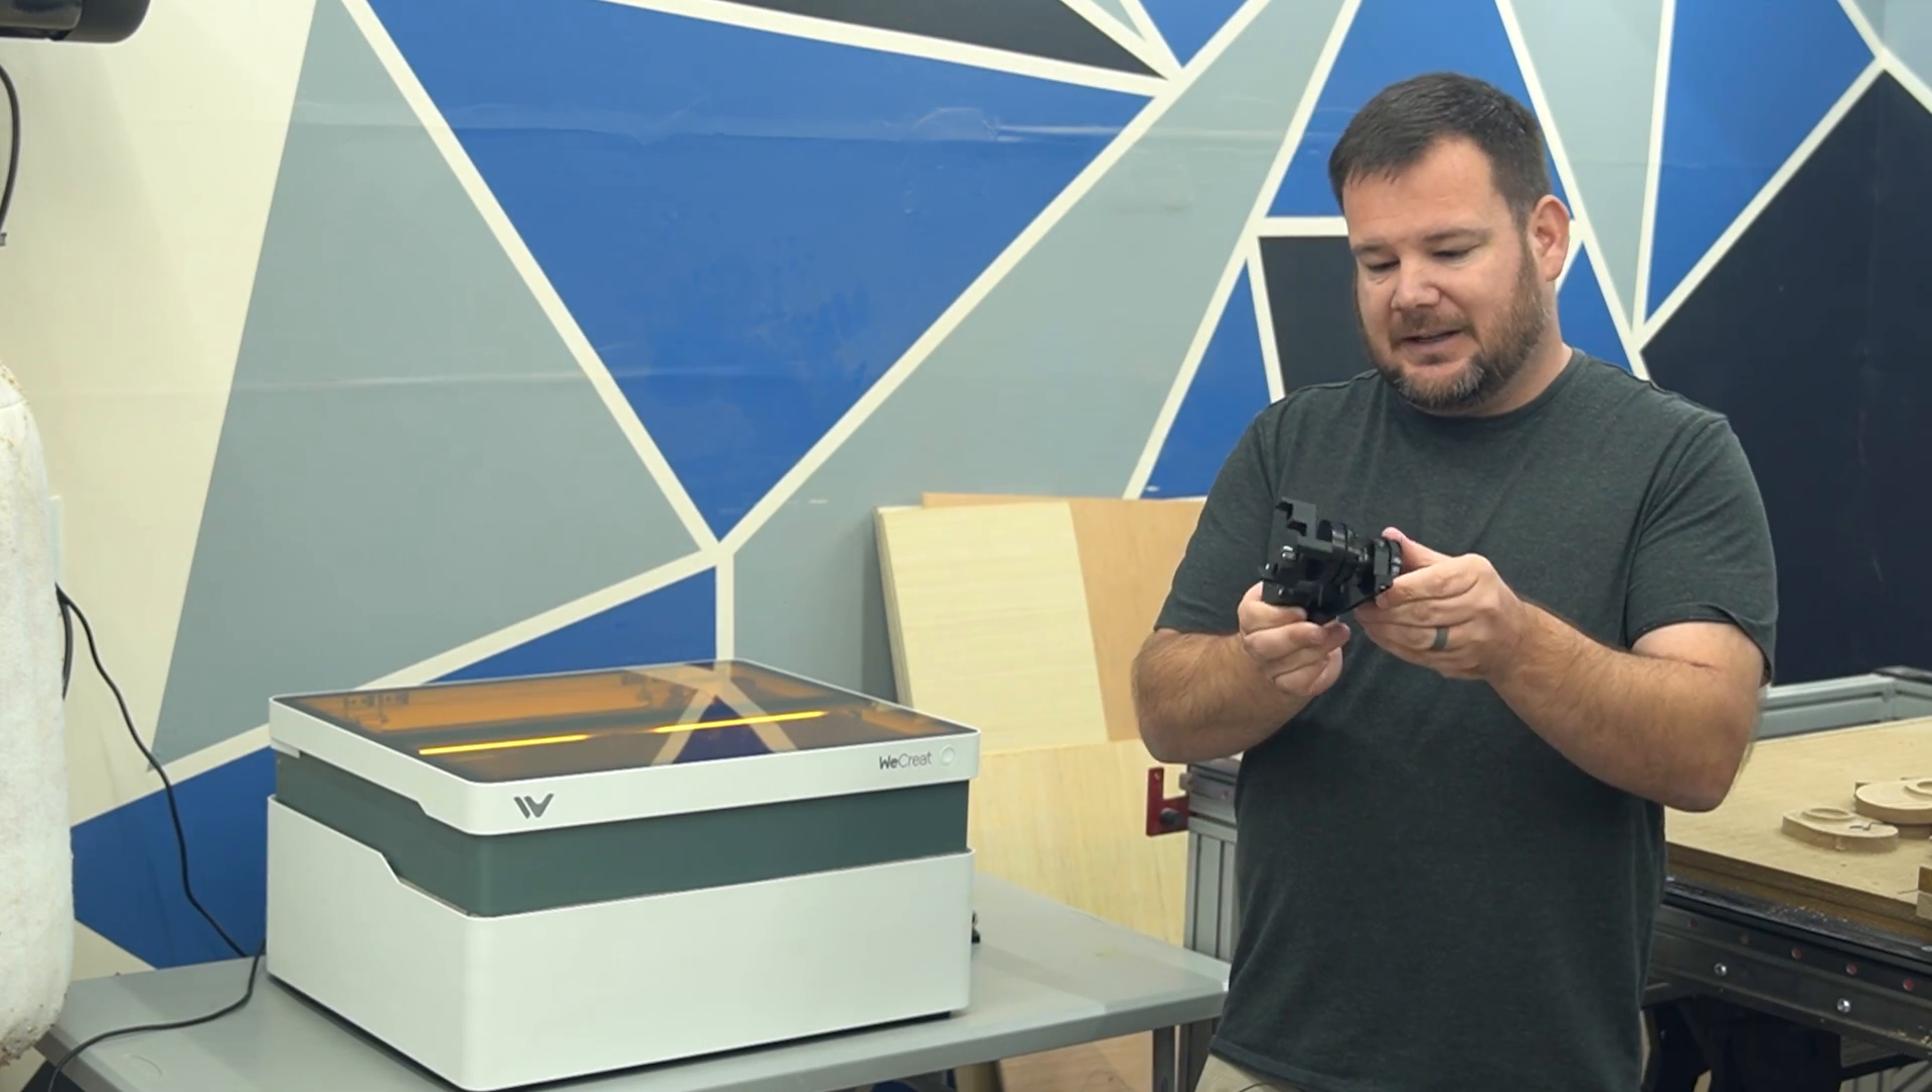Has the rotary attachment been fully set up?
No.